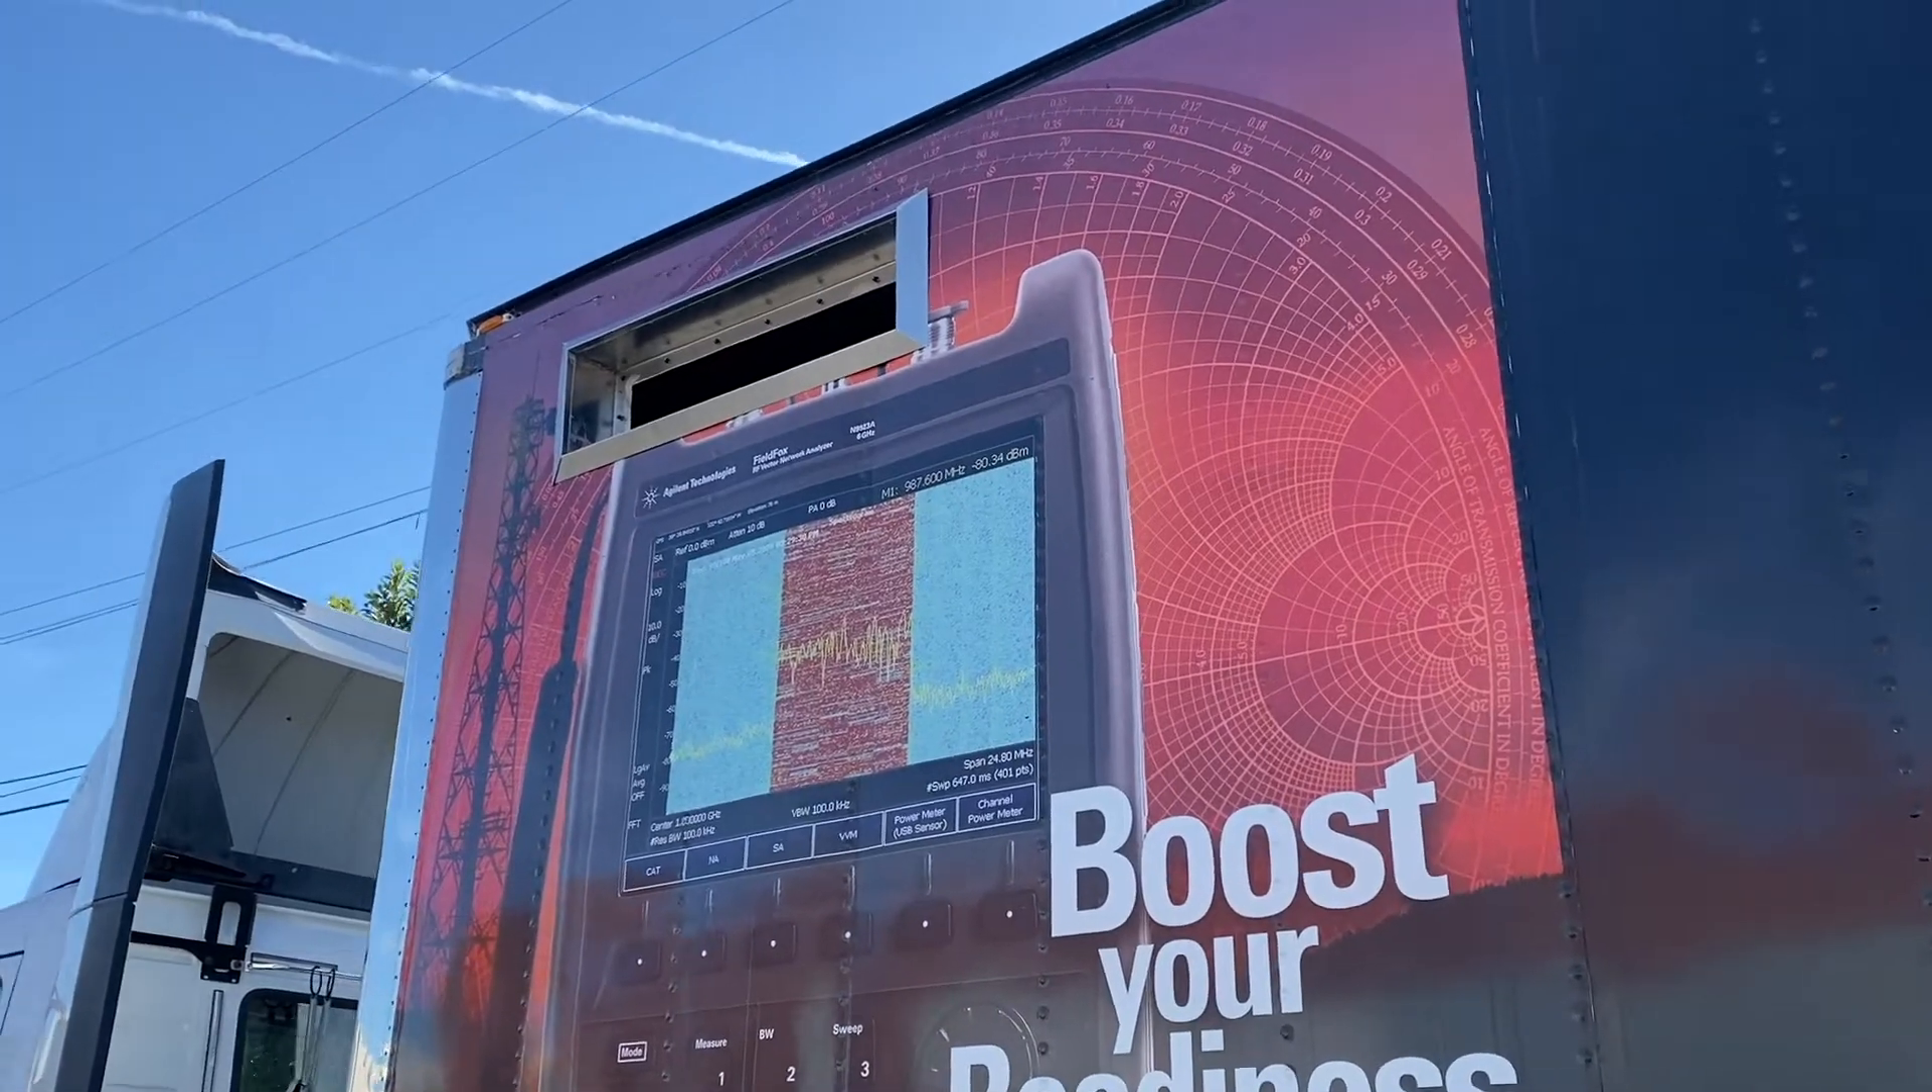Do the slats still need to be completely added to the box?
Yes.